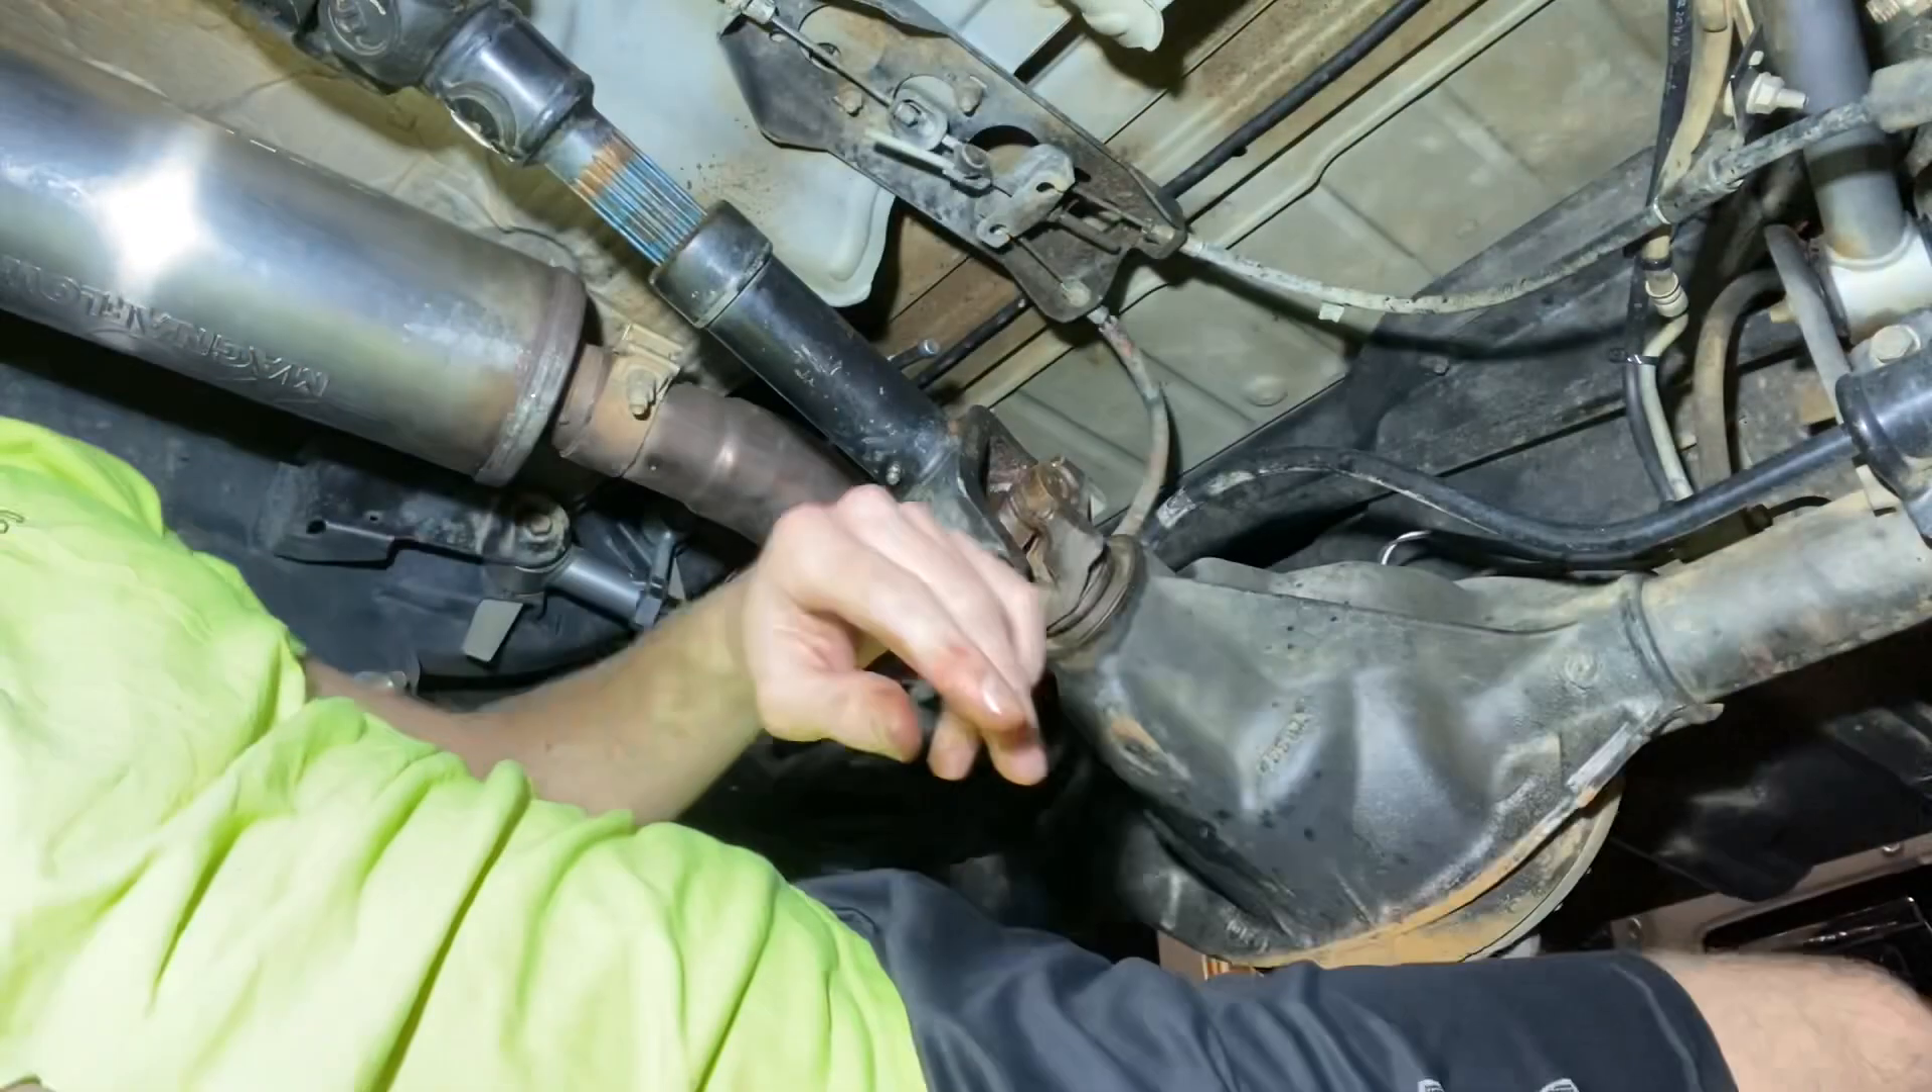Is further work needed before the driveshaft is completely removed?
Yes.